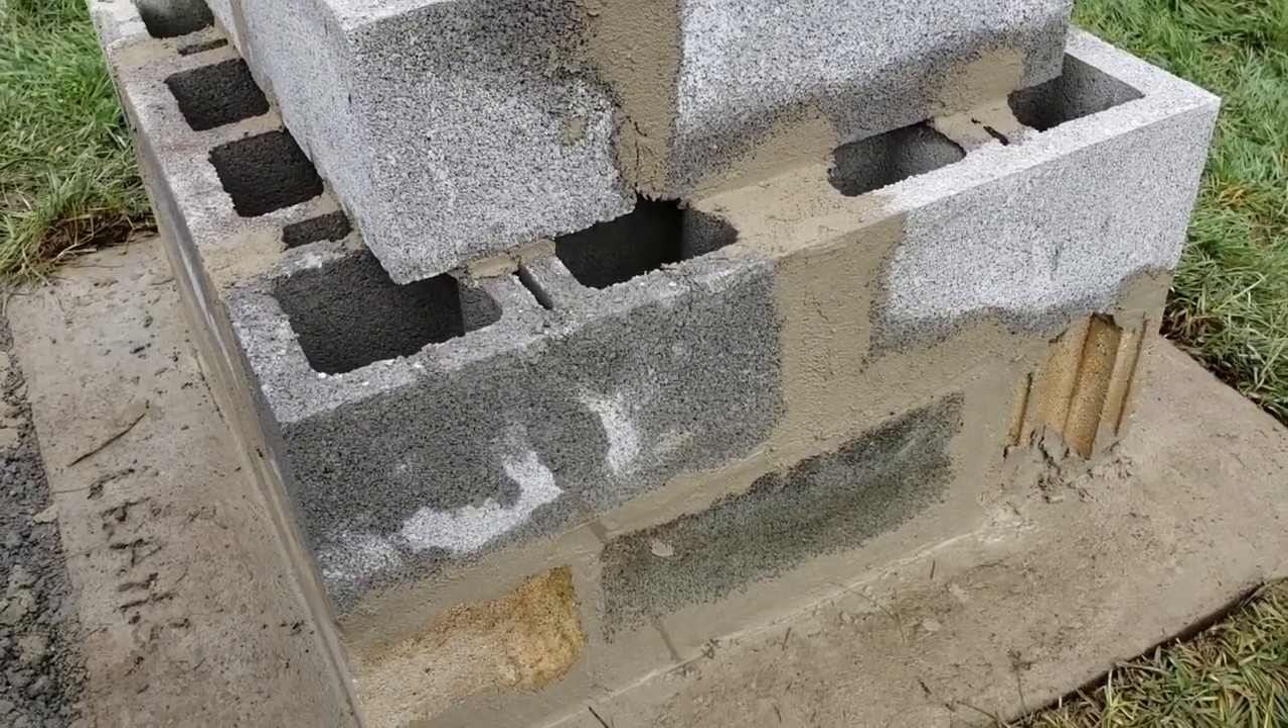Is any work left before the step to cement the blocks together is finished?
No.